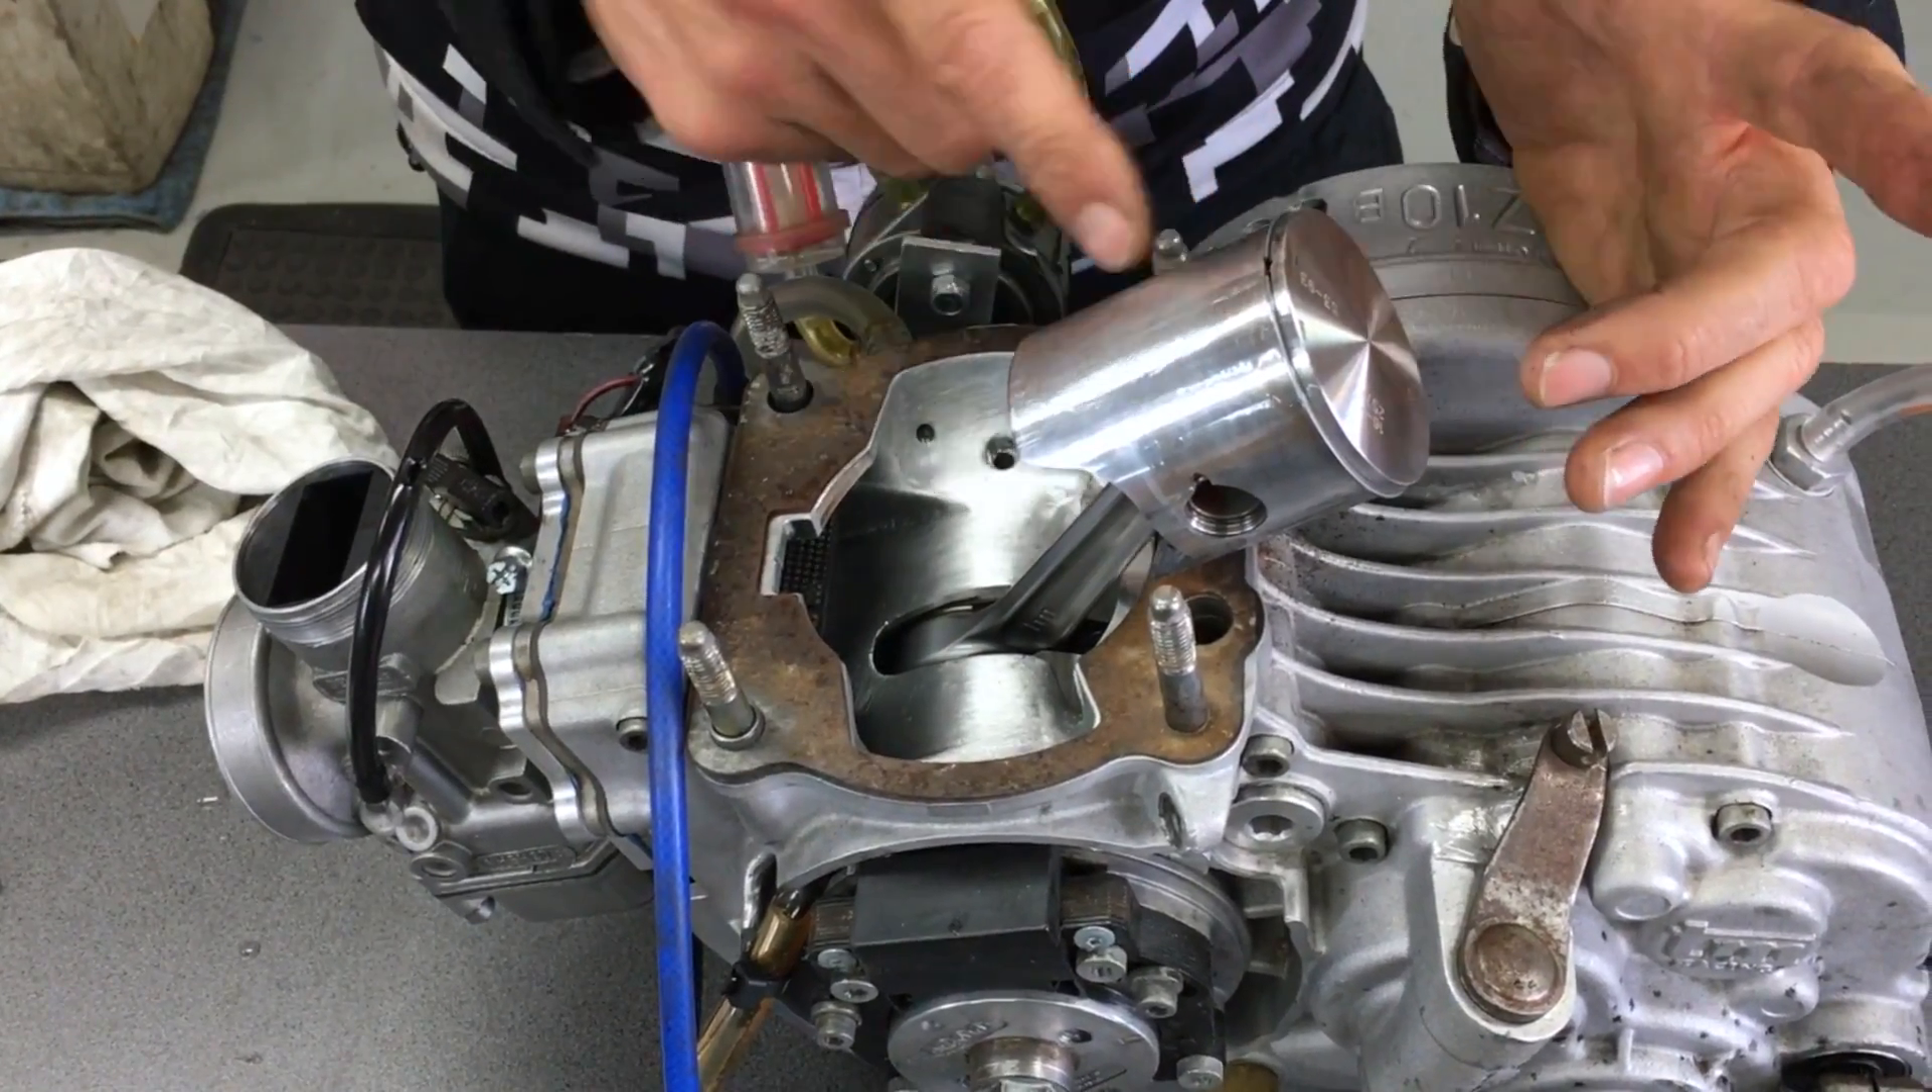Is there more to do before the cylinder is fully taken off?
No.